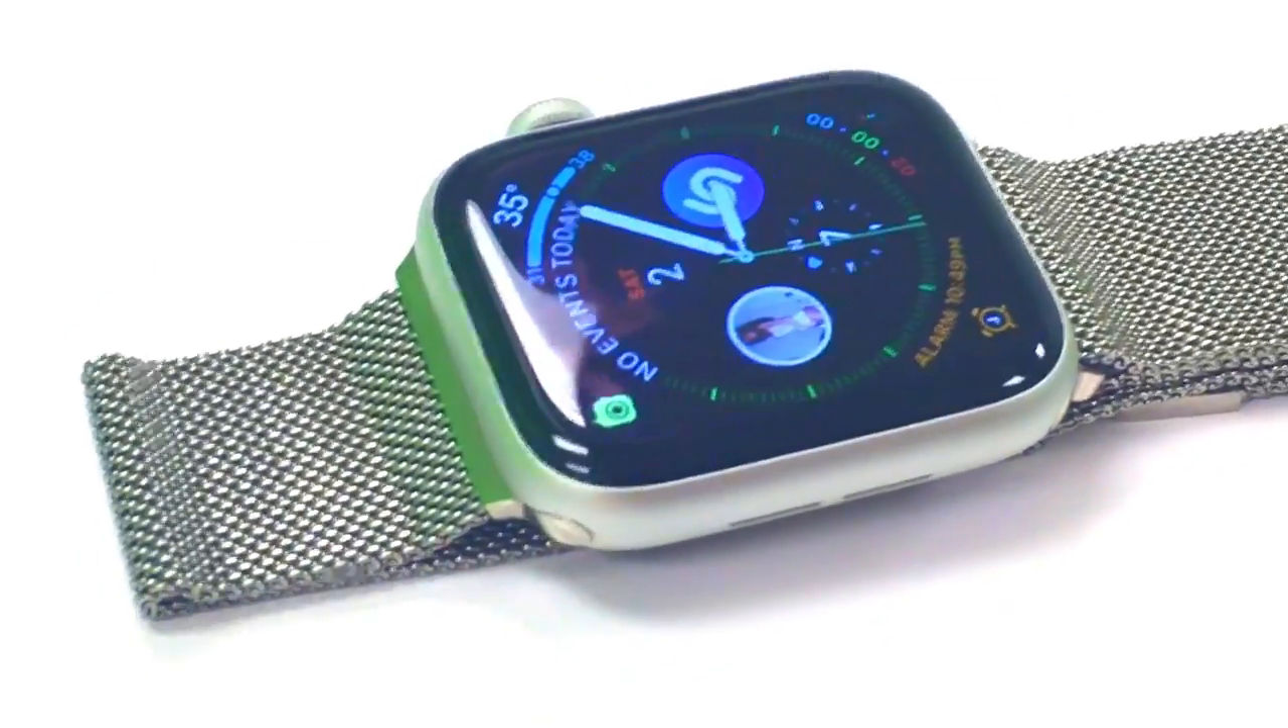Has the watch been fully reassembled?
Yes.